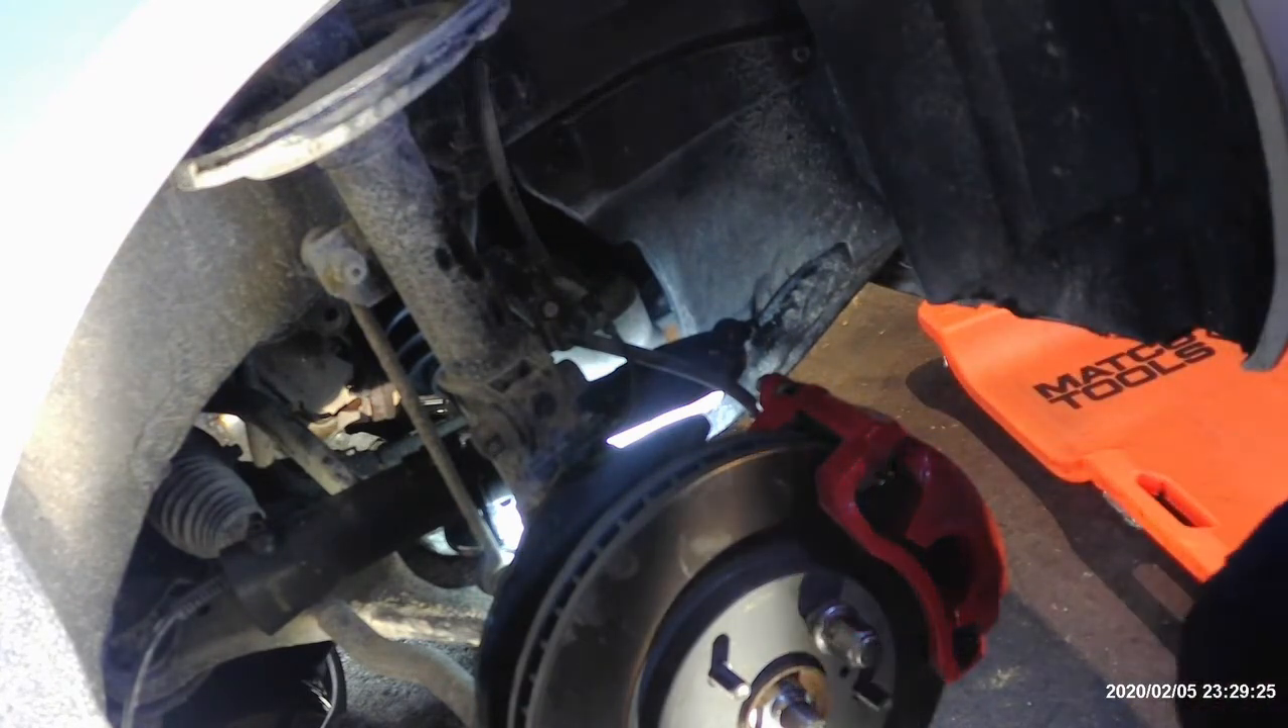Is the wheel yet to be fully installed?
Yes.